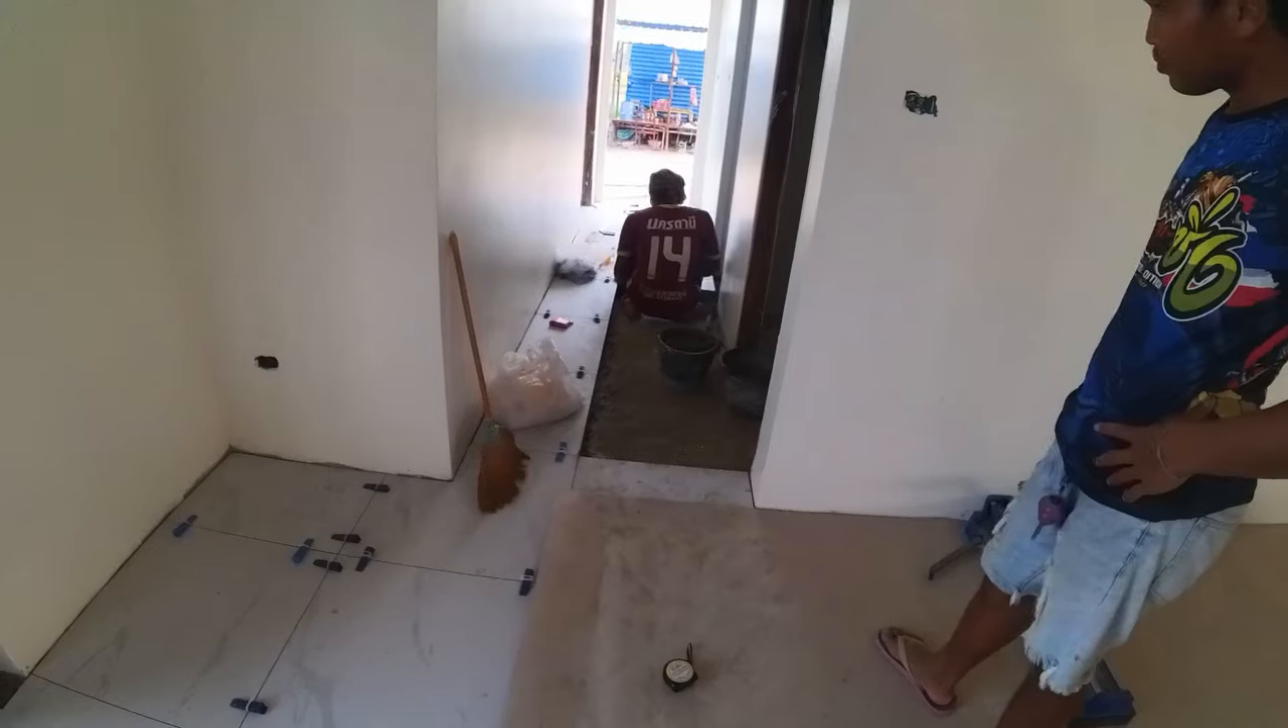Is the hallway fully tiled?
No.